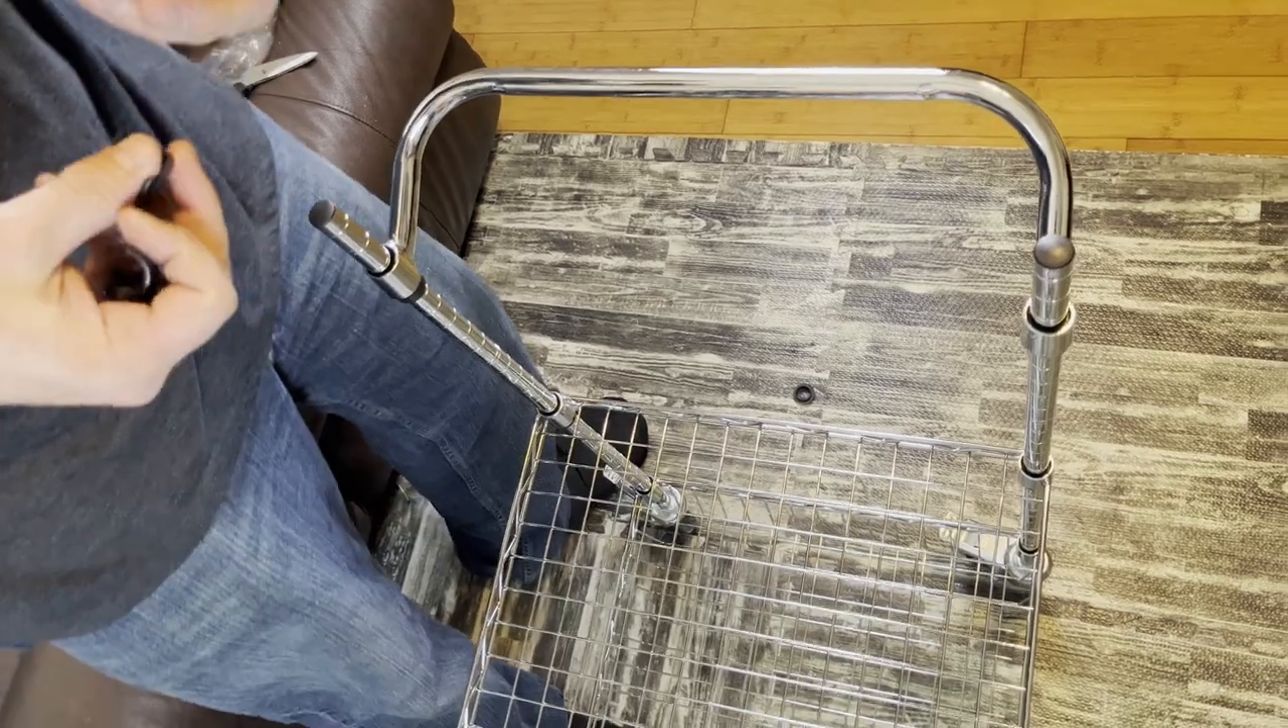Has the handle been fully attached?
Yes.